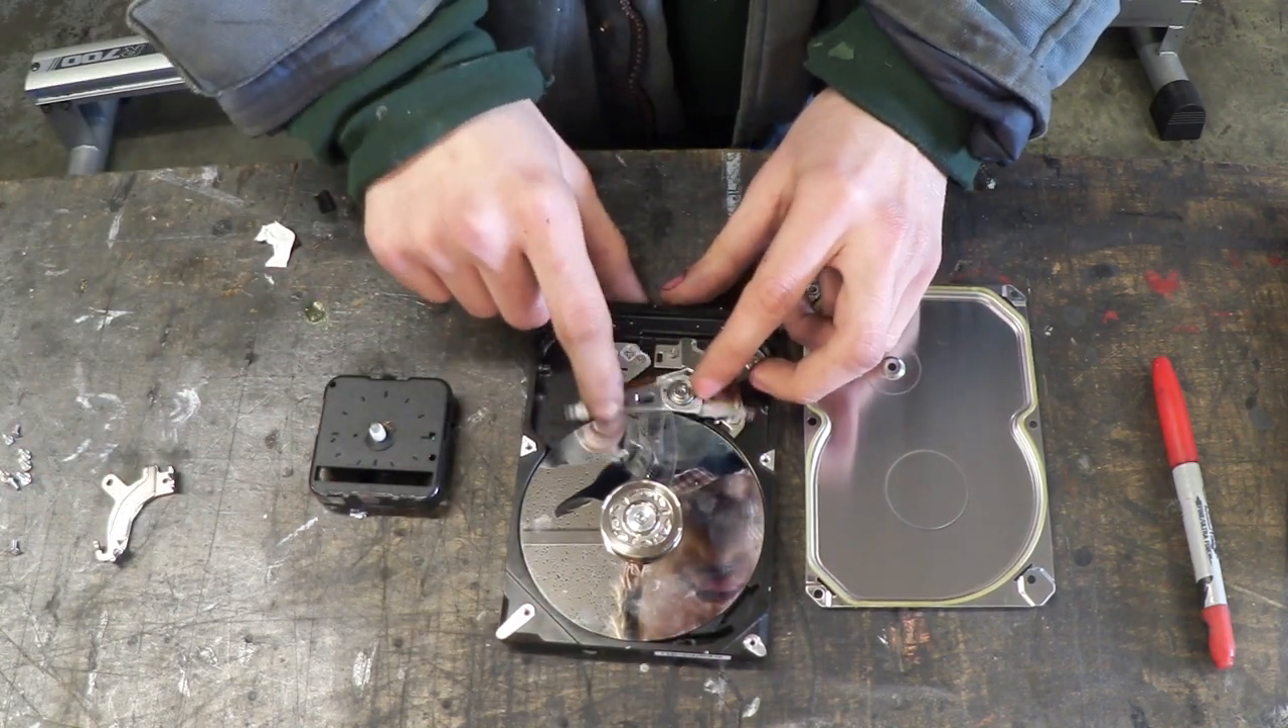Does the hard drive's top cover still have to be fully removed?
No.